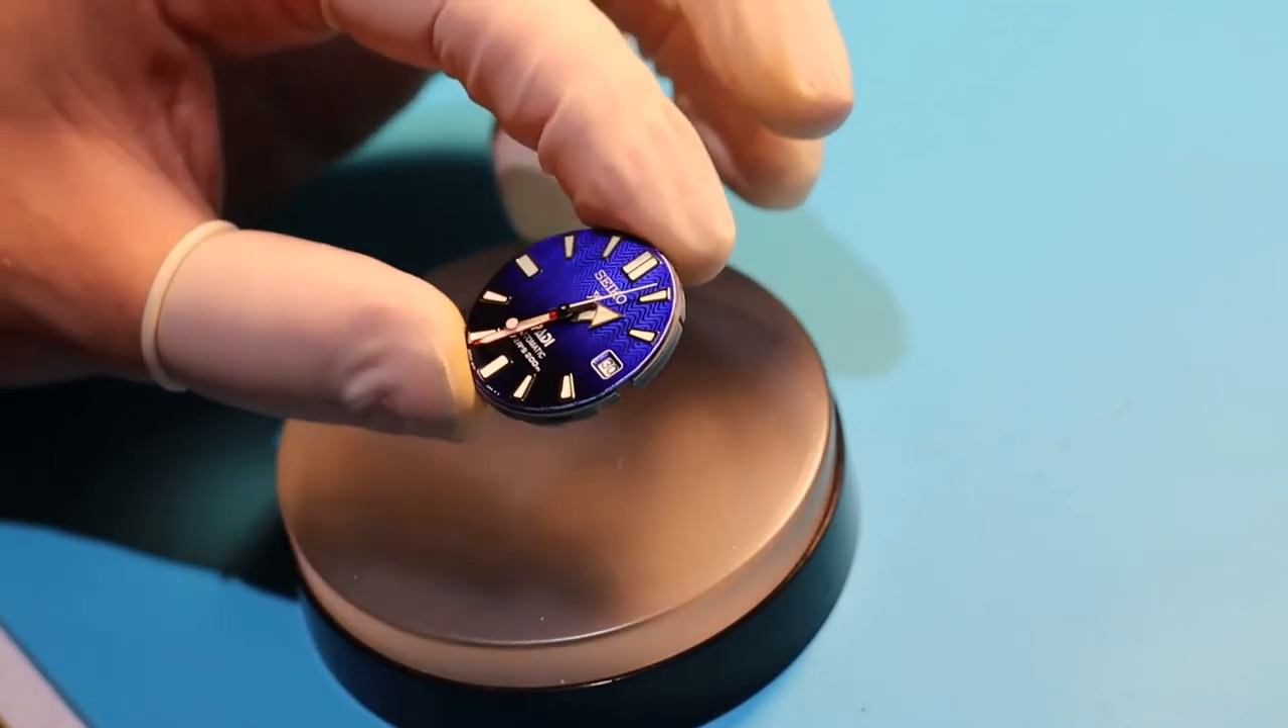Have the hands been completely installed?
Yes.